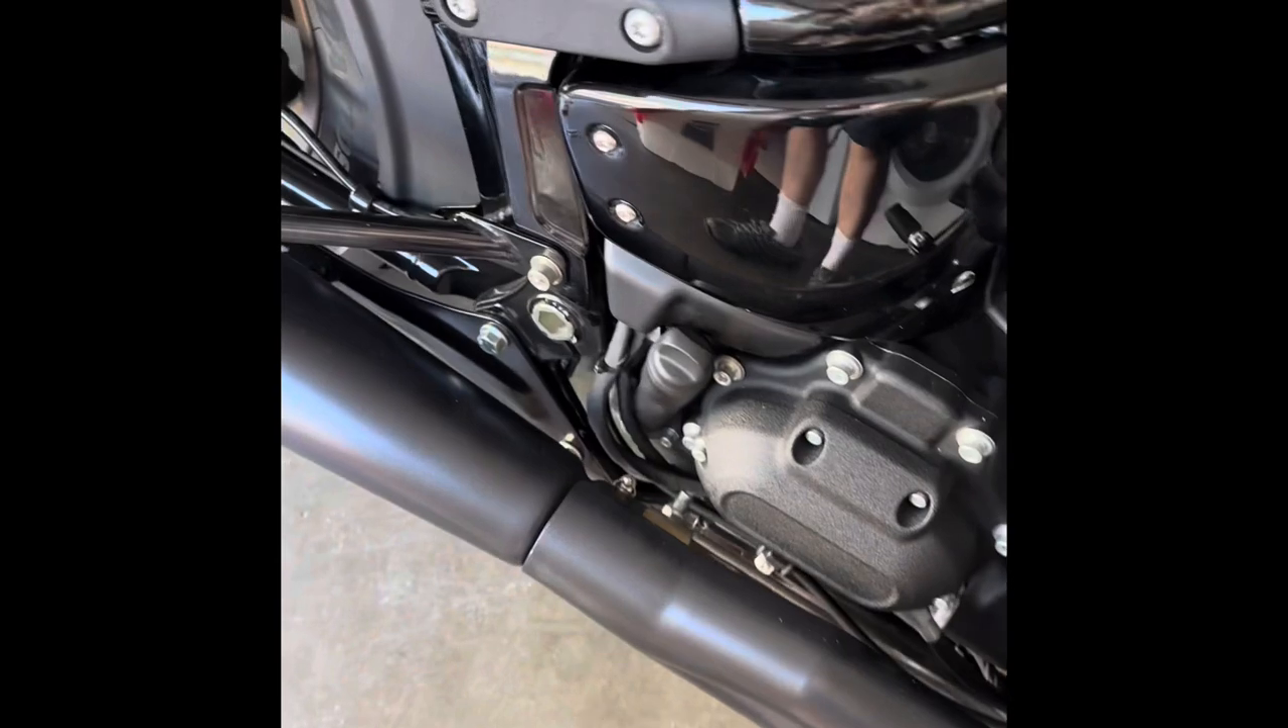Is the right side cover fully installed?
Yes.